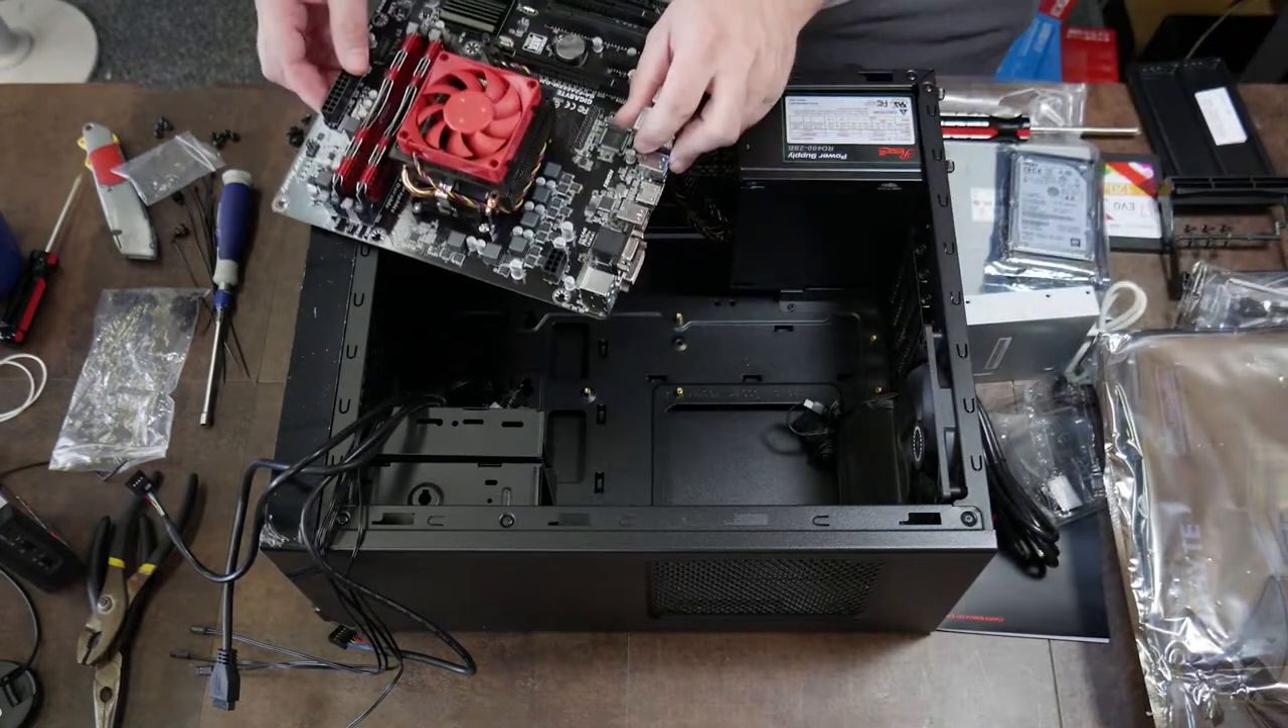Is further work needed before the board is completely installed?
Yes.